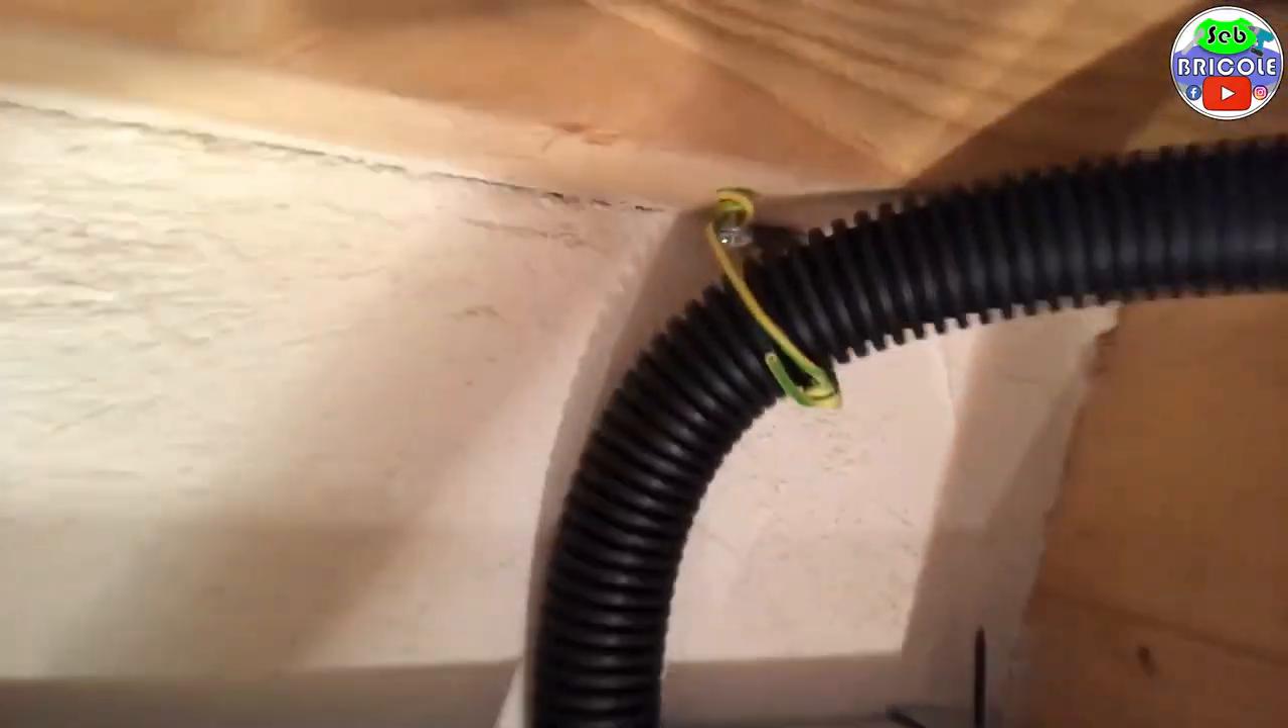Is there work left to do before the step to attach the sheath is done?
No.